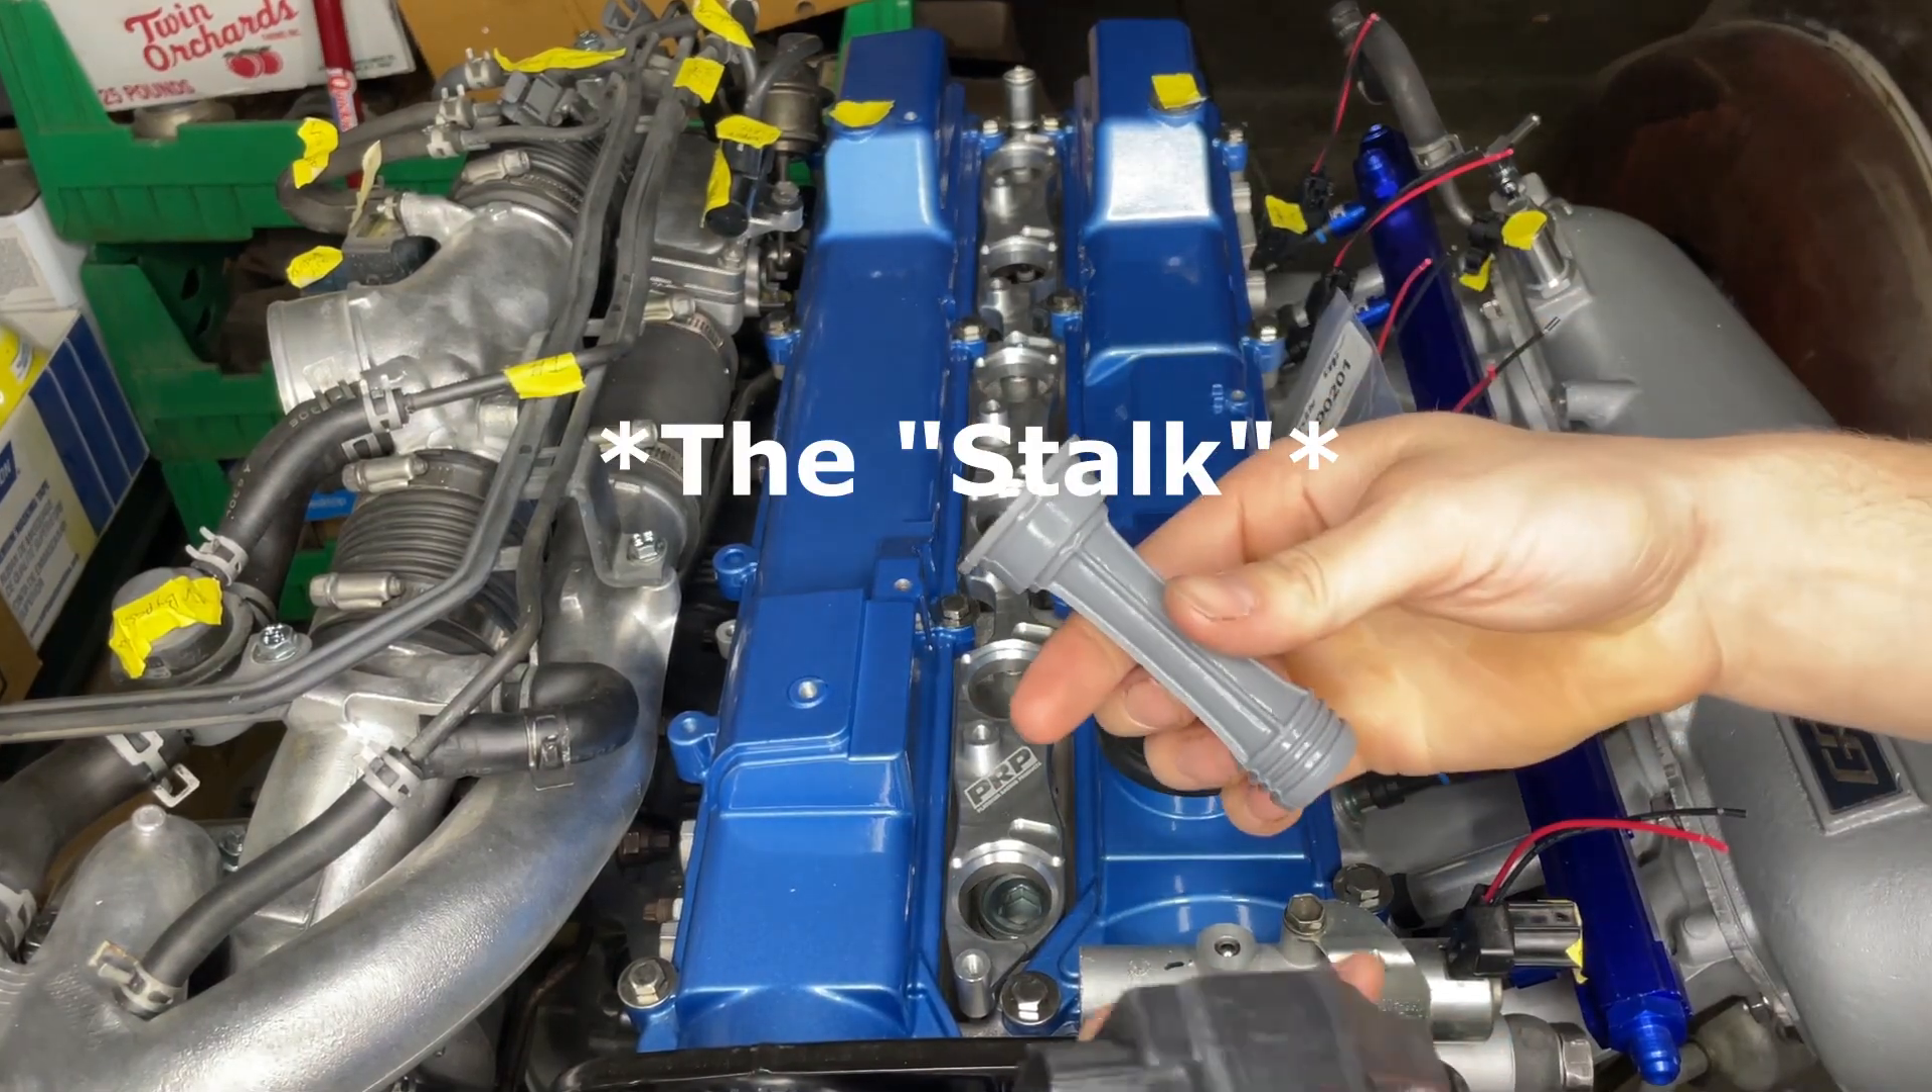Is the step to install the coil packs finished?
No.